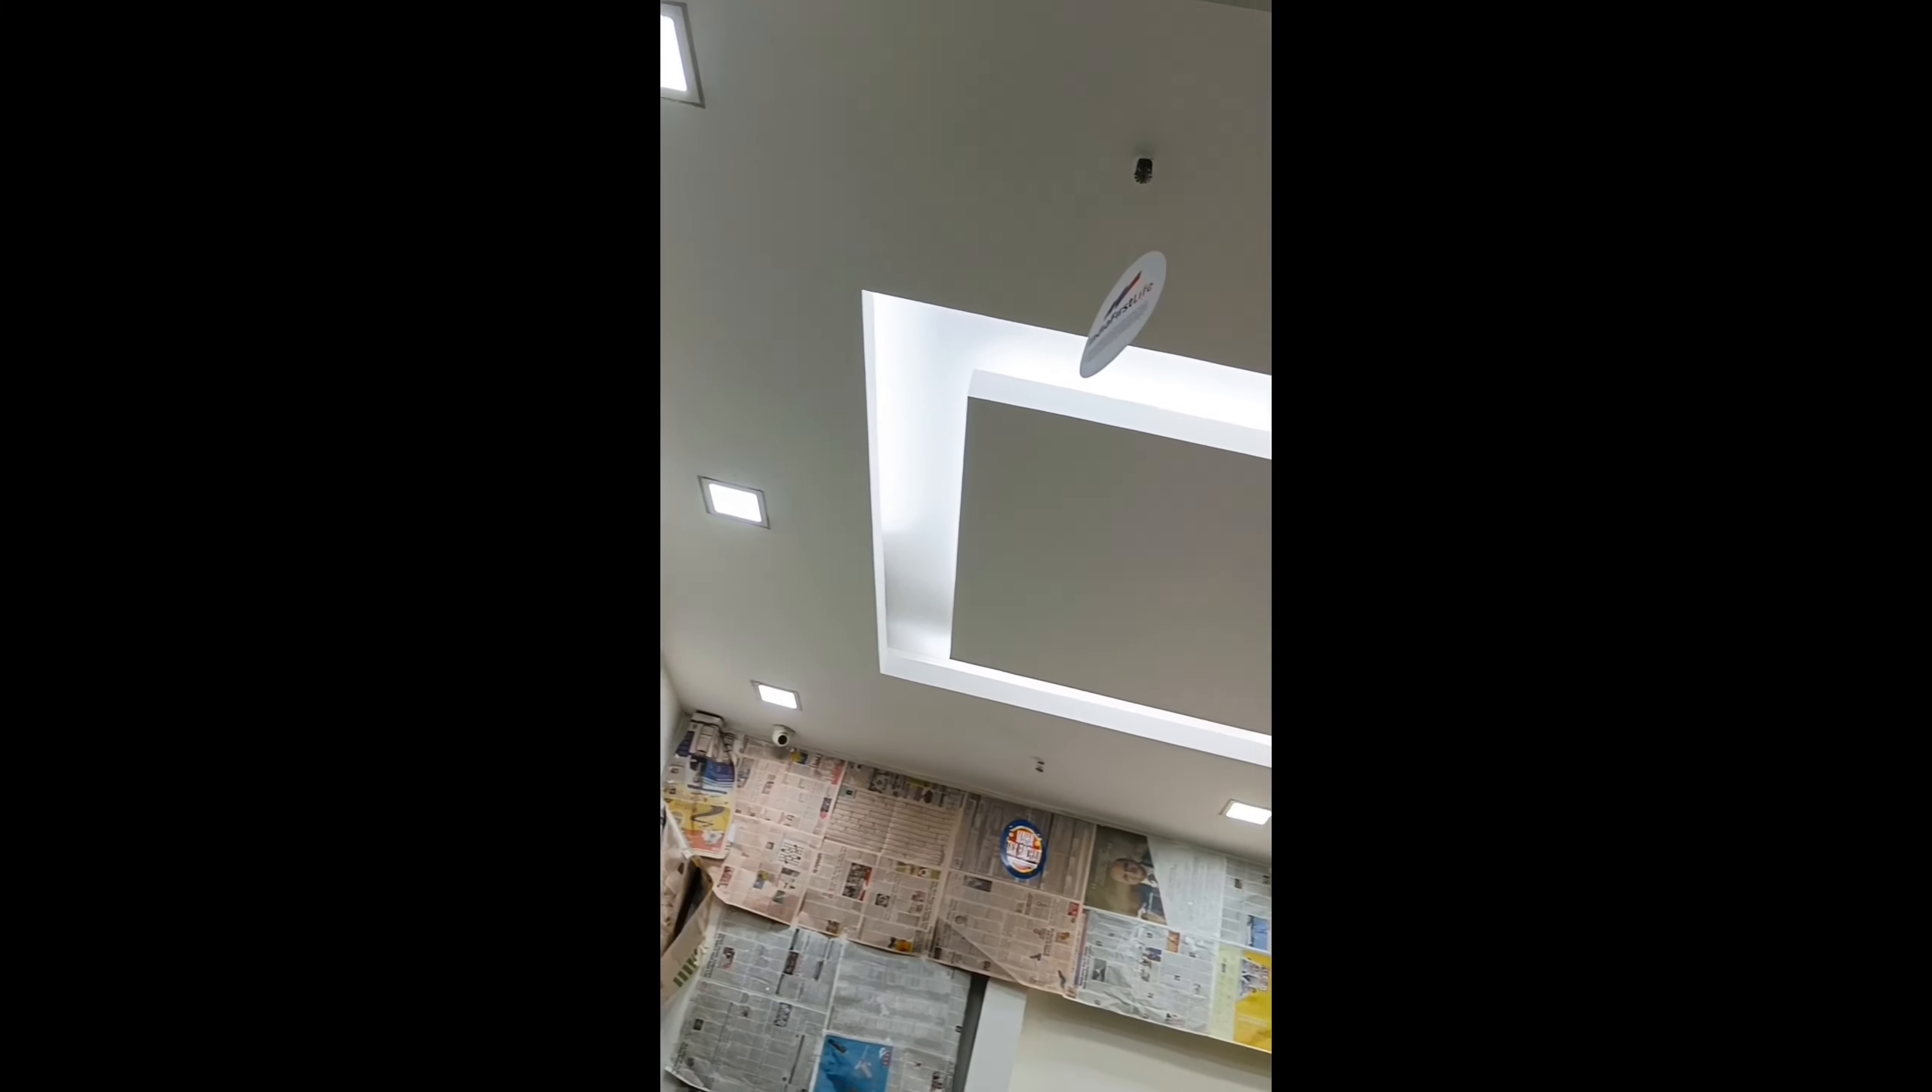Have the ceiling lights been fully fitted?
Yes.